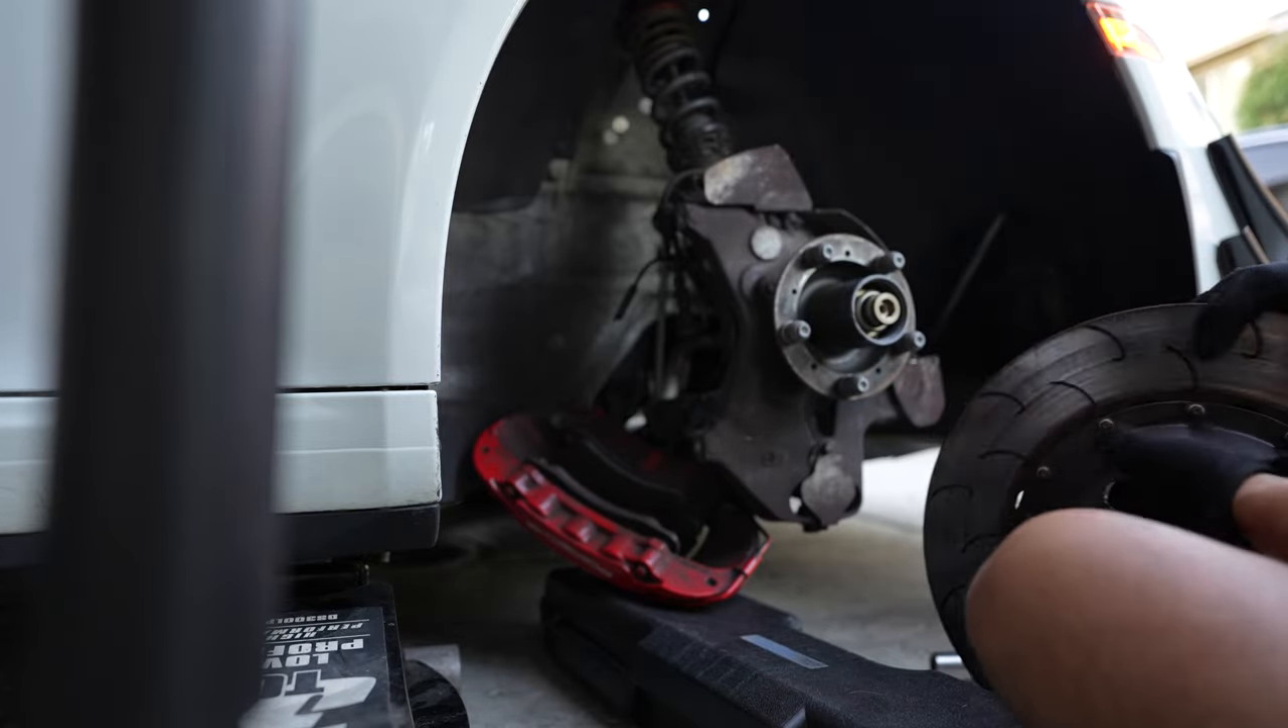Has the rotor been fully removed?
Yes.